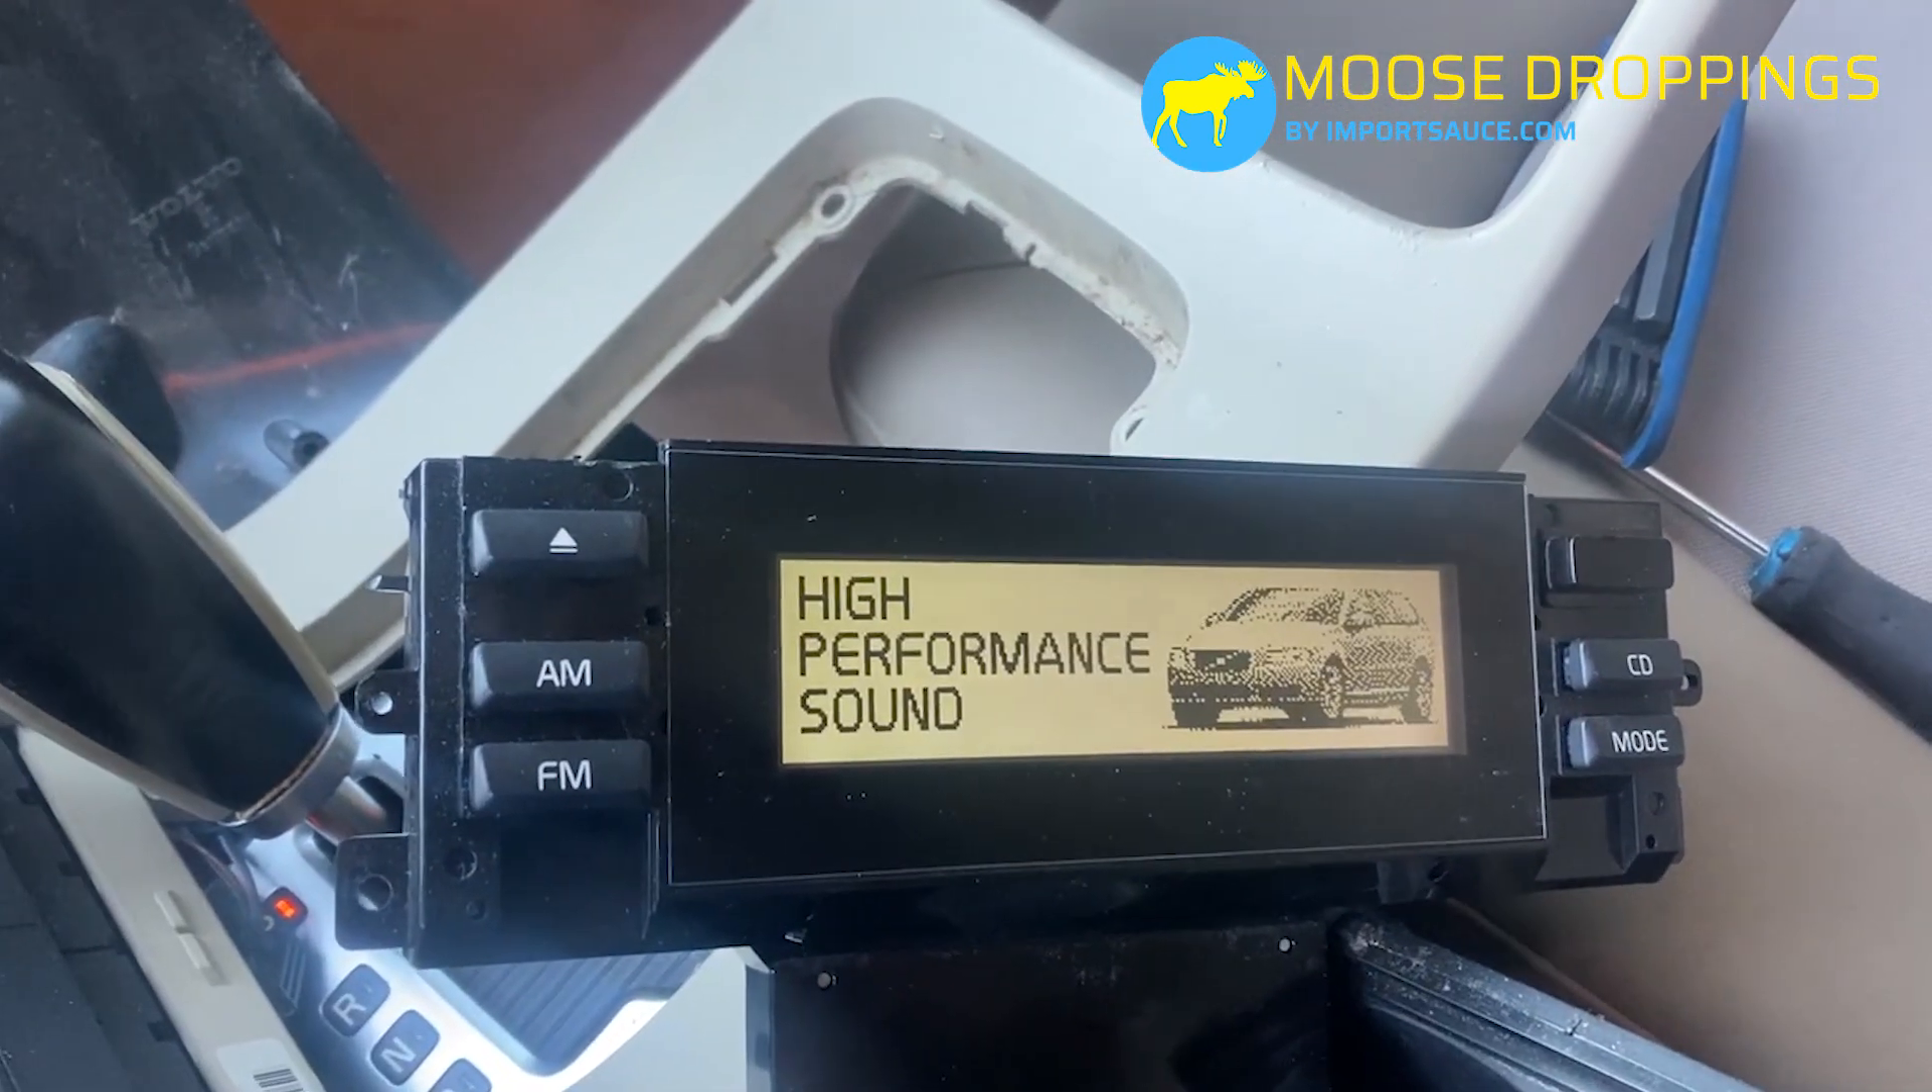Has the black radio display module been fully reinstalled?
No.